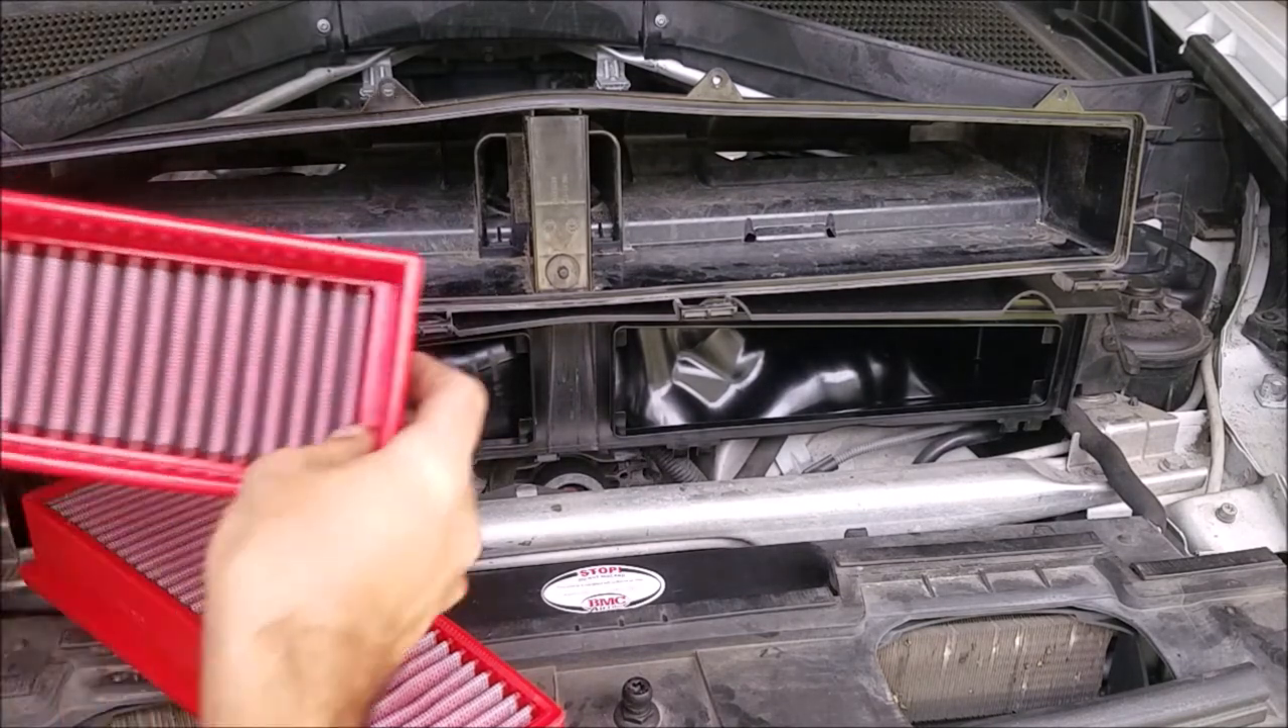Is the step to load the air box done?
No.